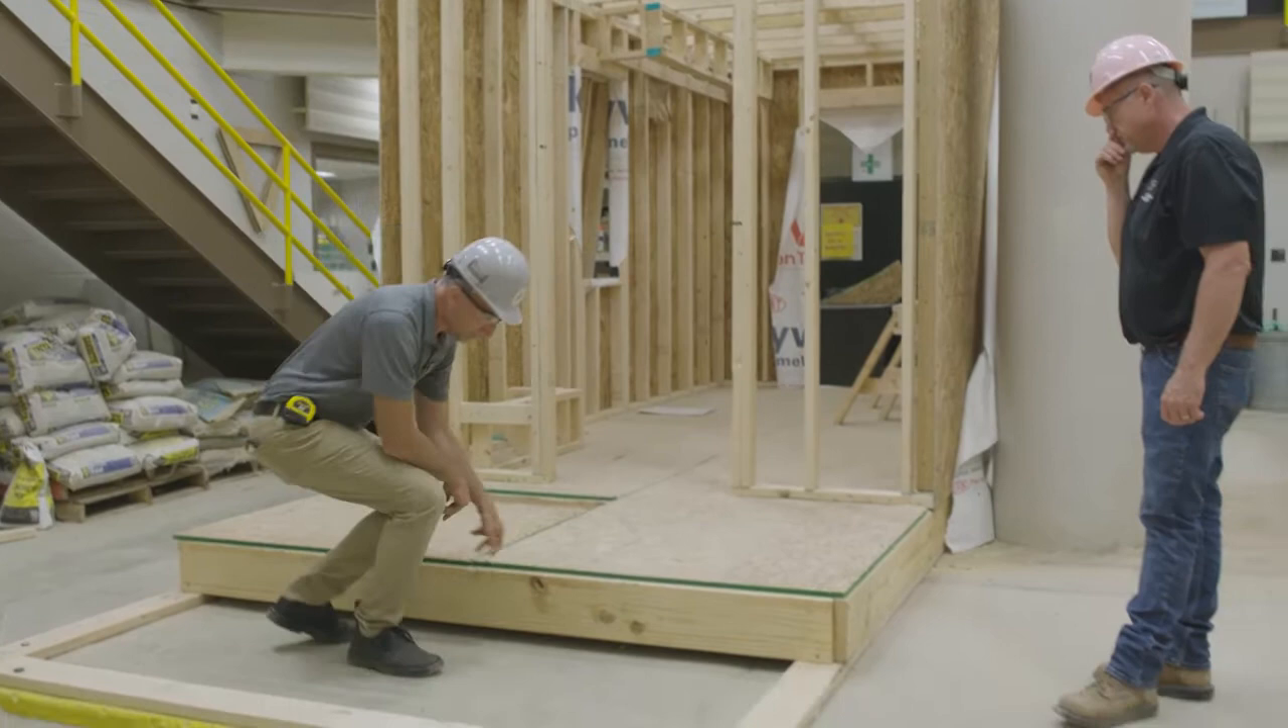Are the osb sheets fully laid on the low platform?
Yes.